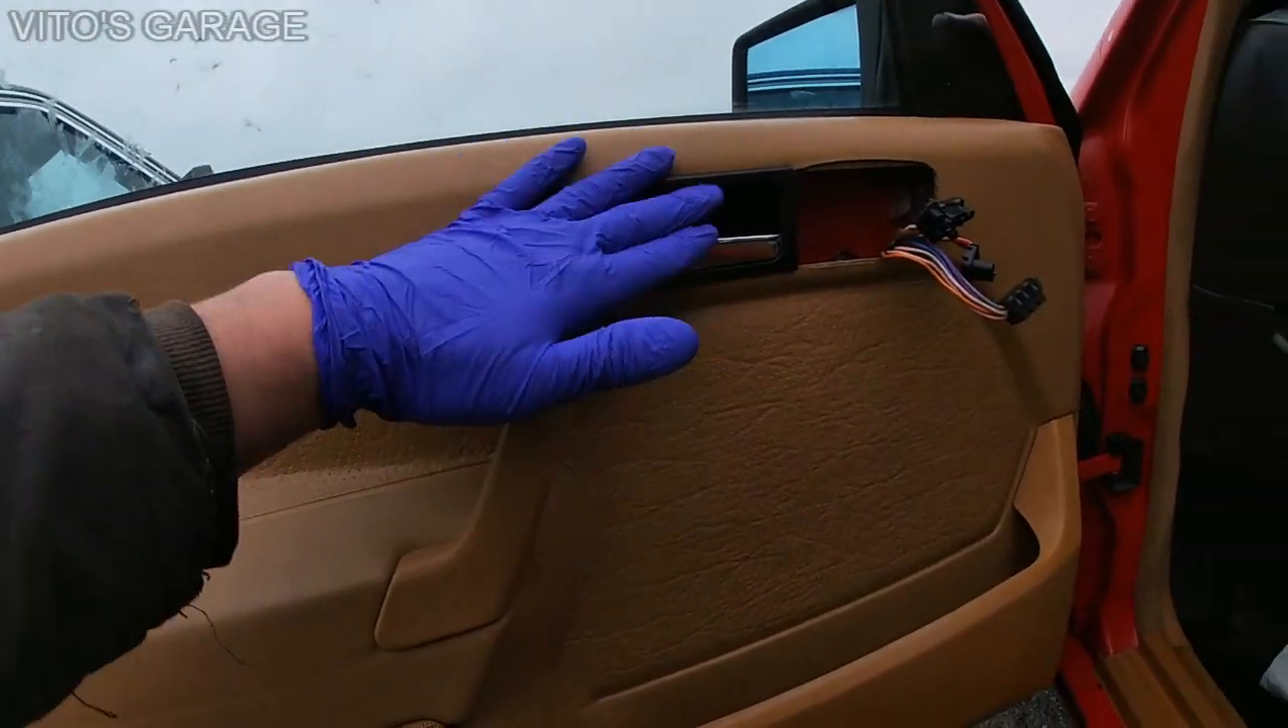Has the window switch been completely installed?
No.